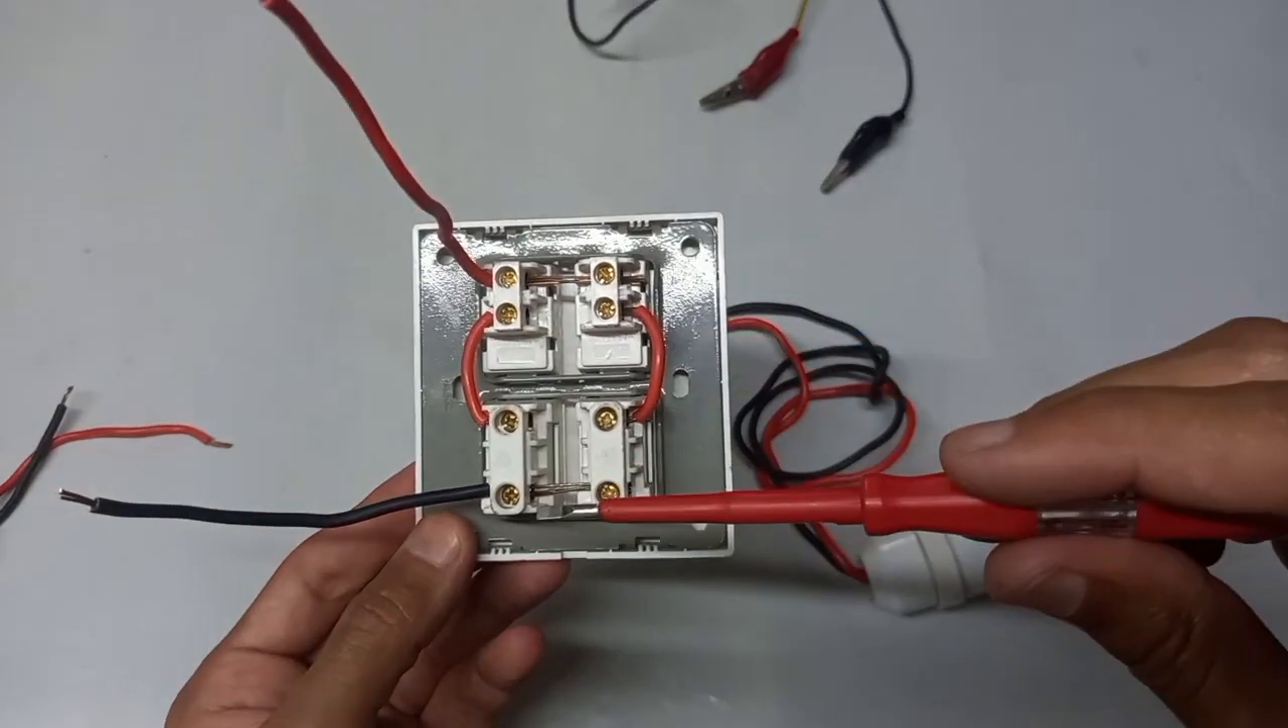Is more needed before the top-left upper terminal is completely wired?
No.